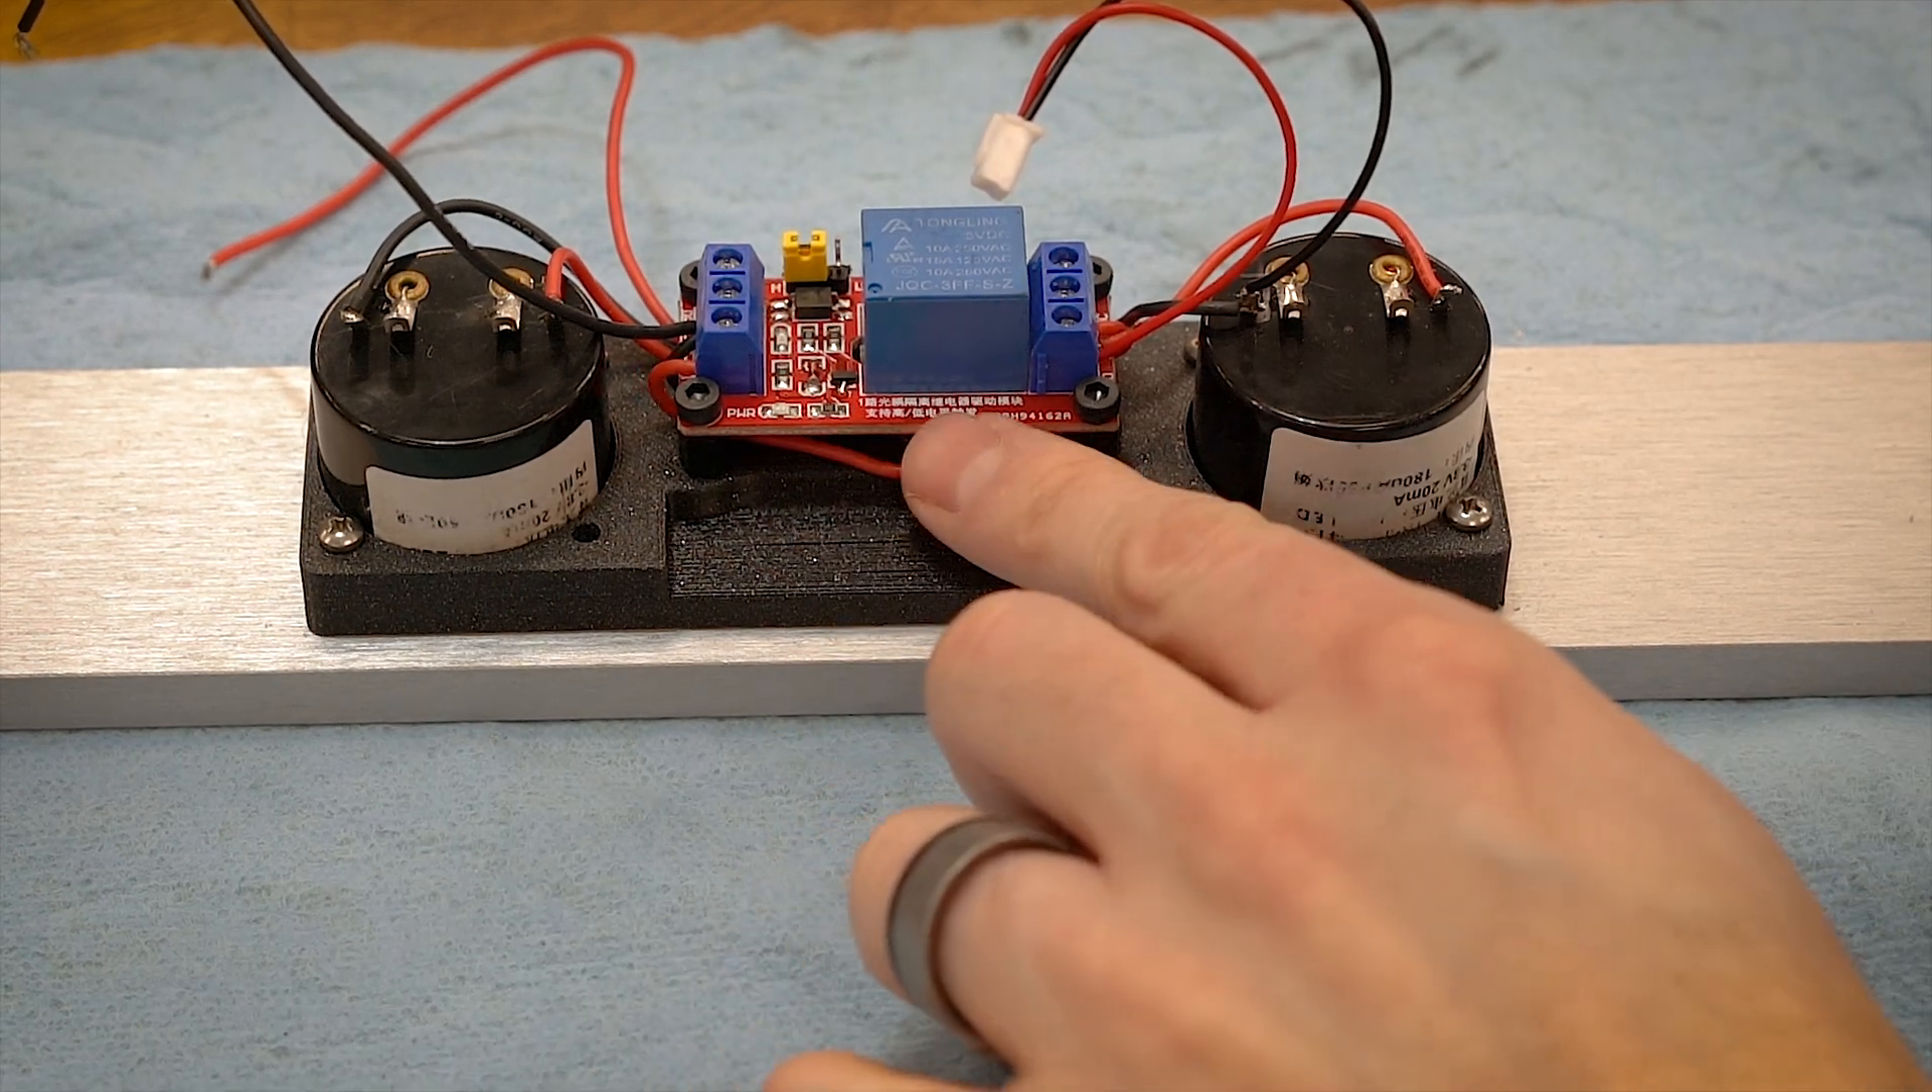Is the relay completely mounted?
Yes.